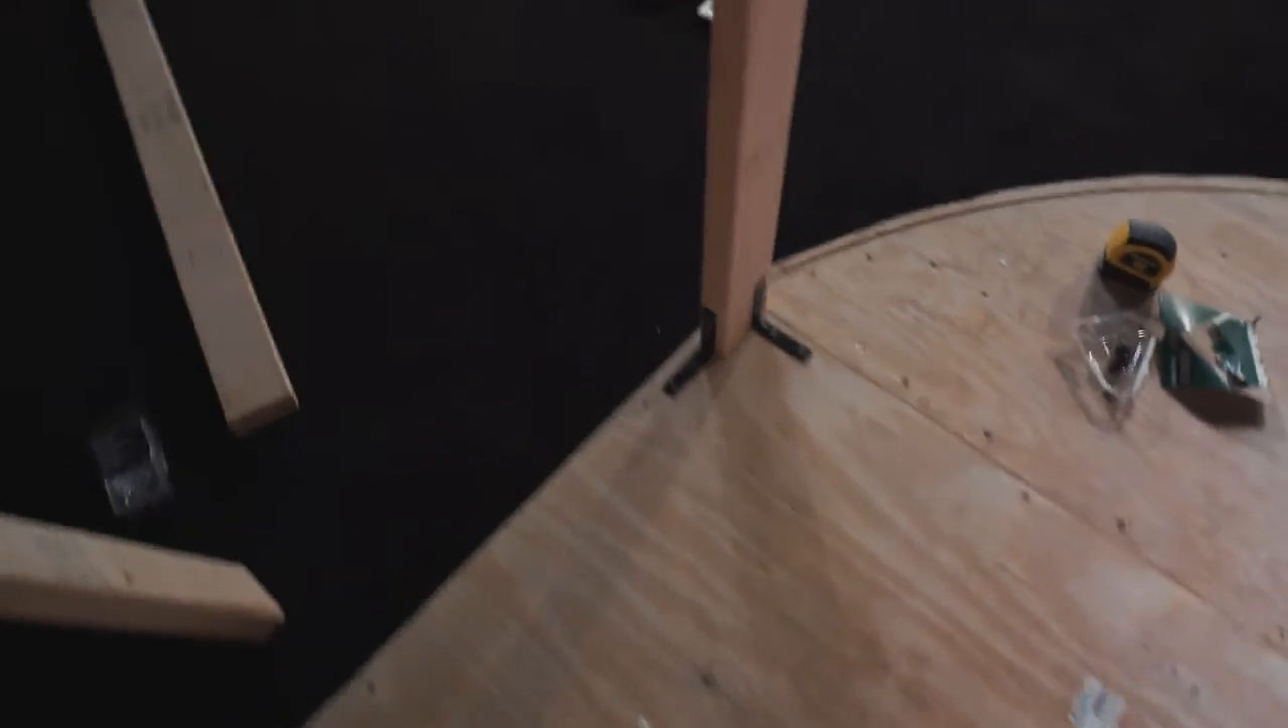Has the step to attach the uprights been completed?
No.